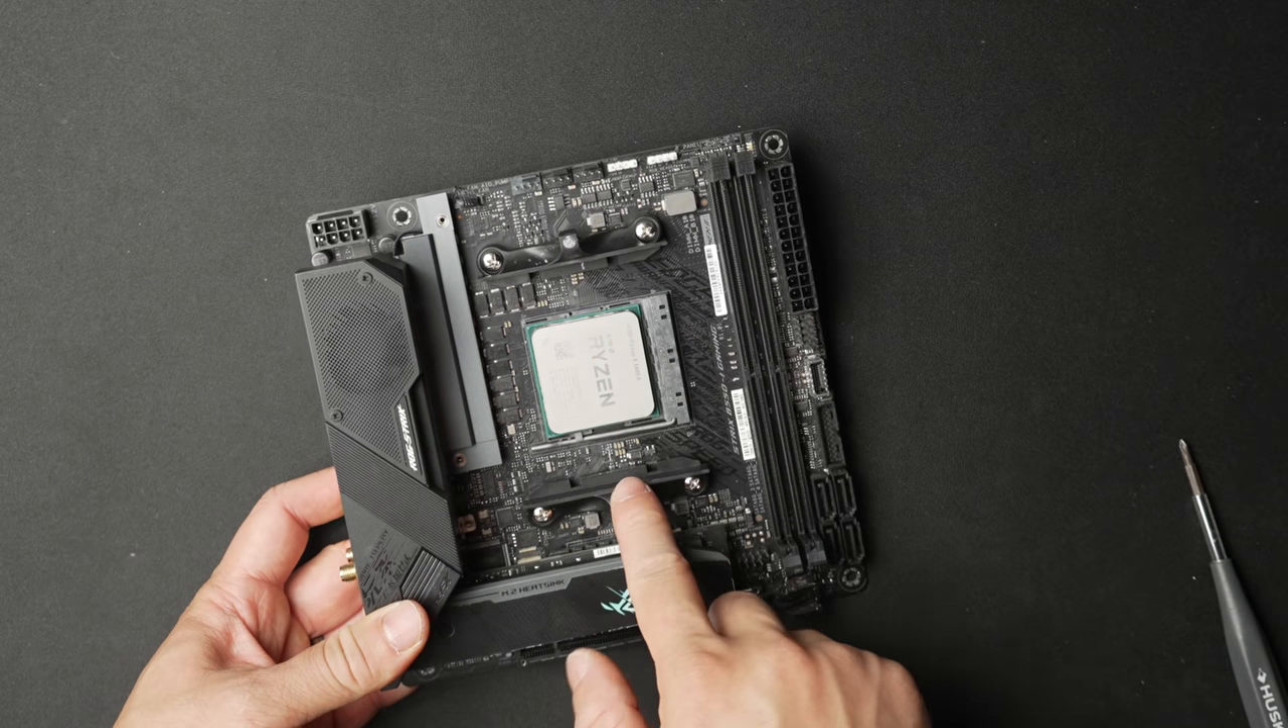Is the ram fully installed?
No.